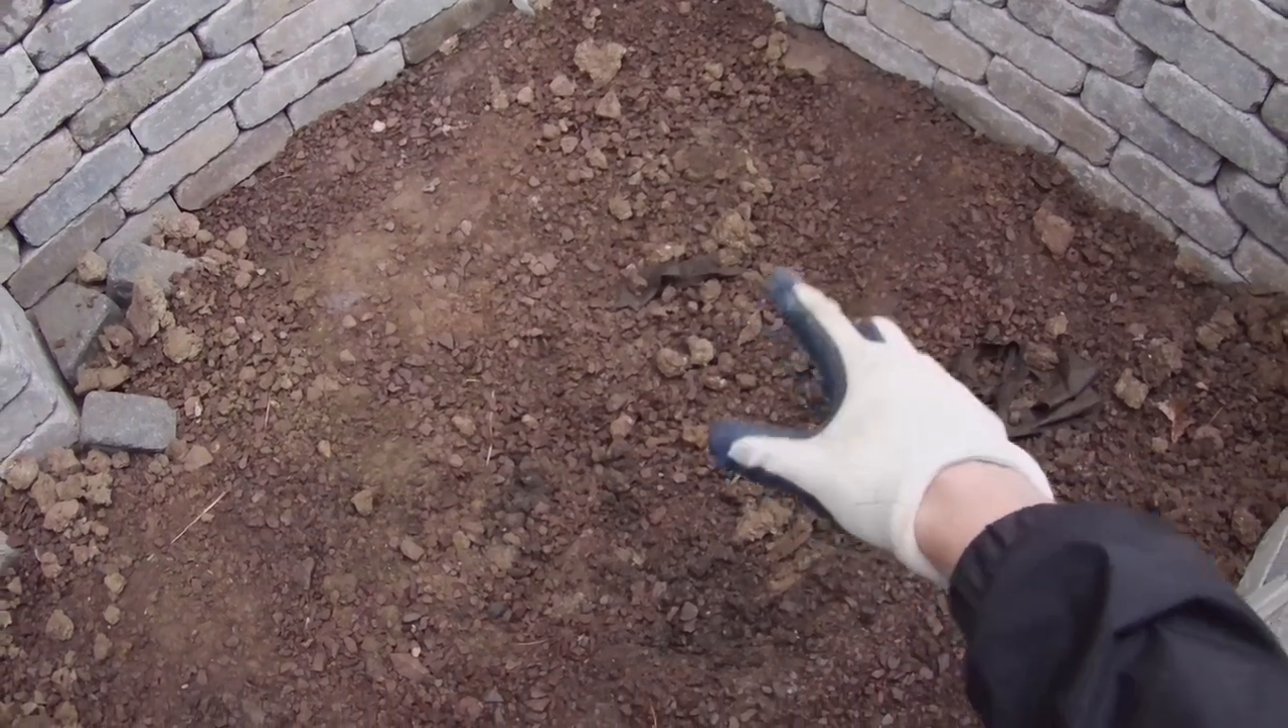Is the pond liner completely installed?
No.